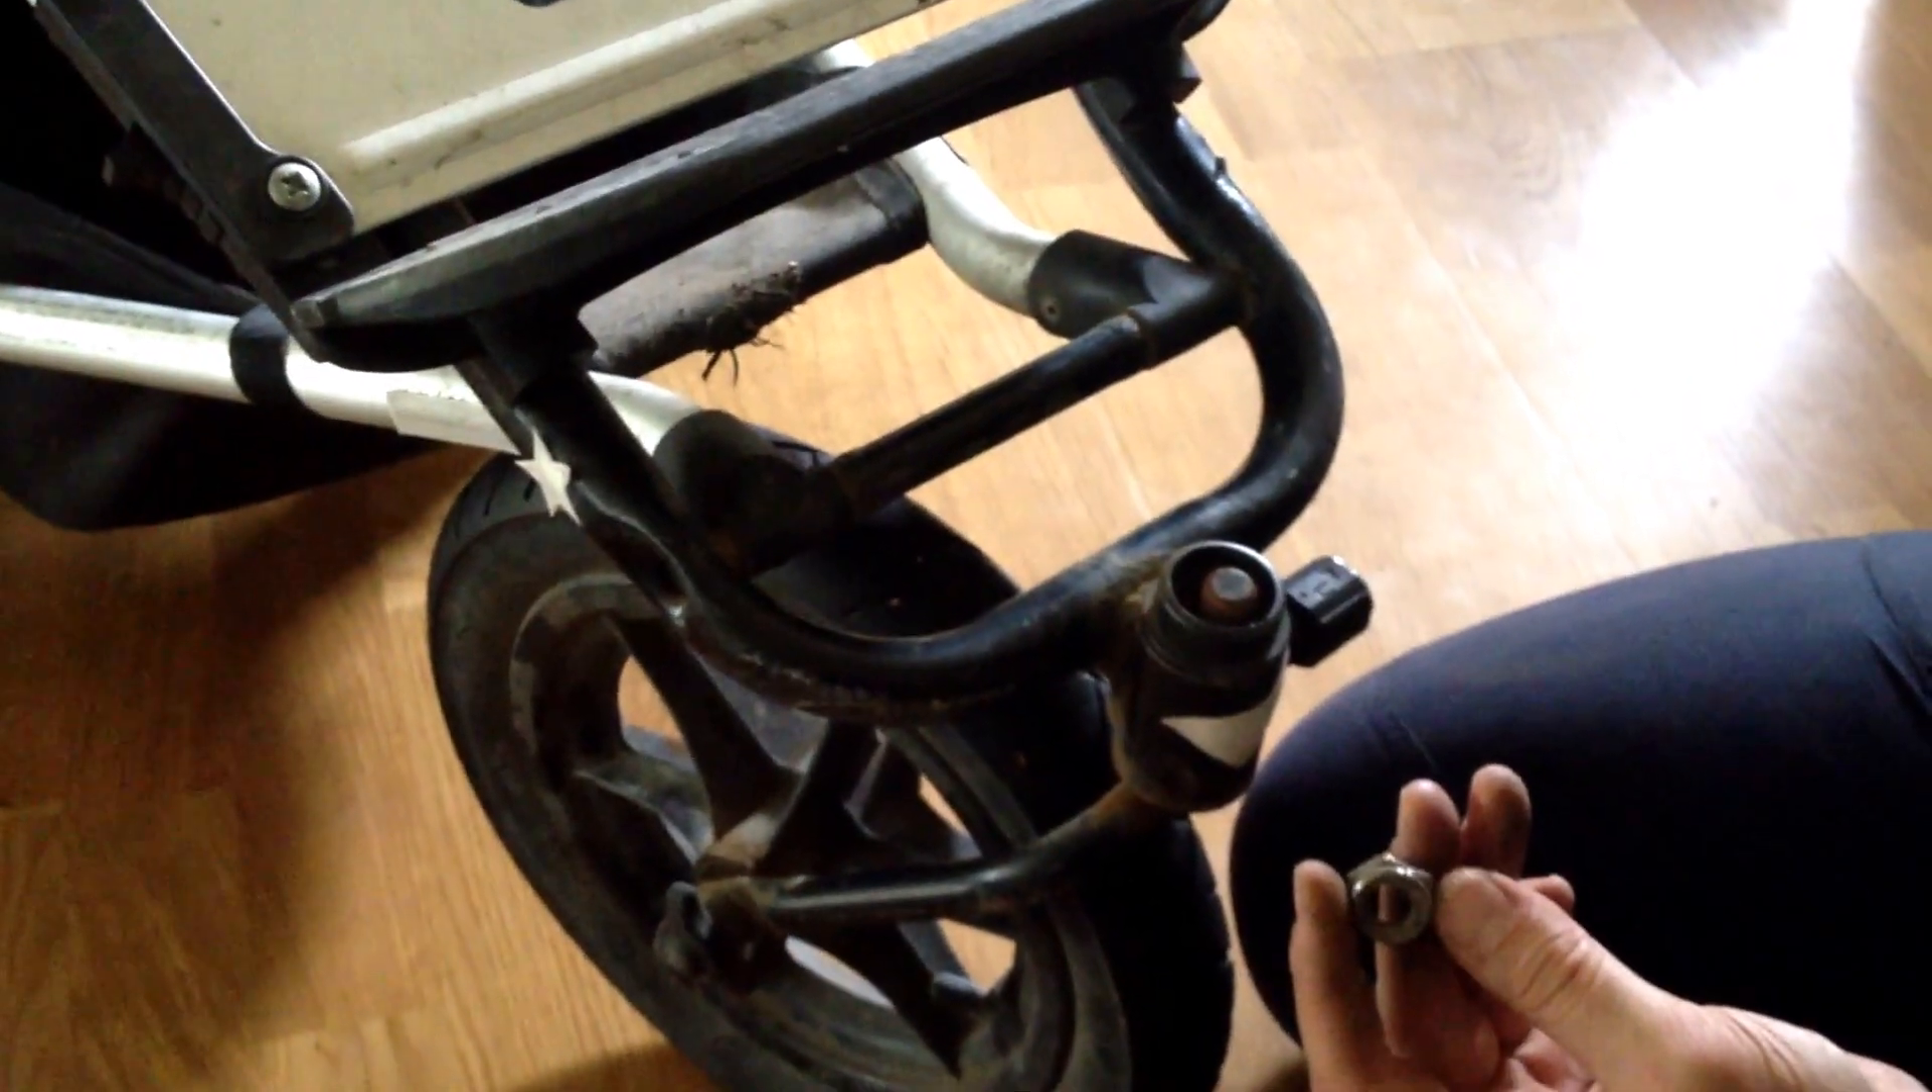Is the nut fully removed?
Yes.